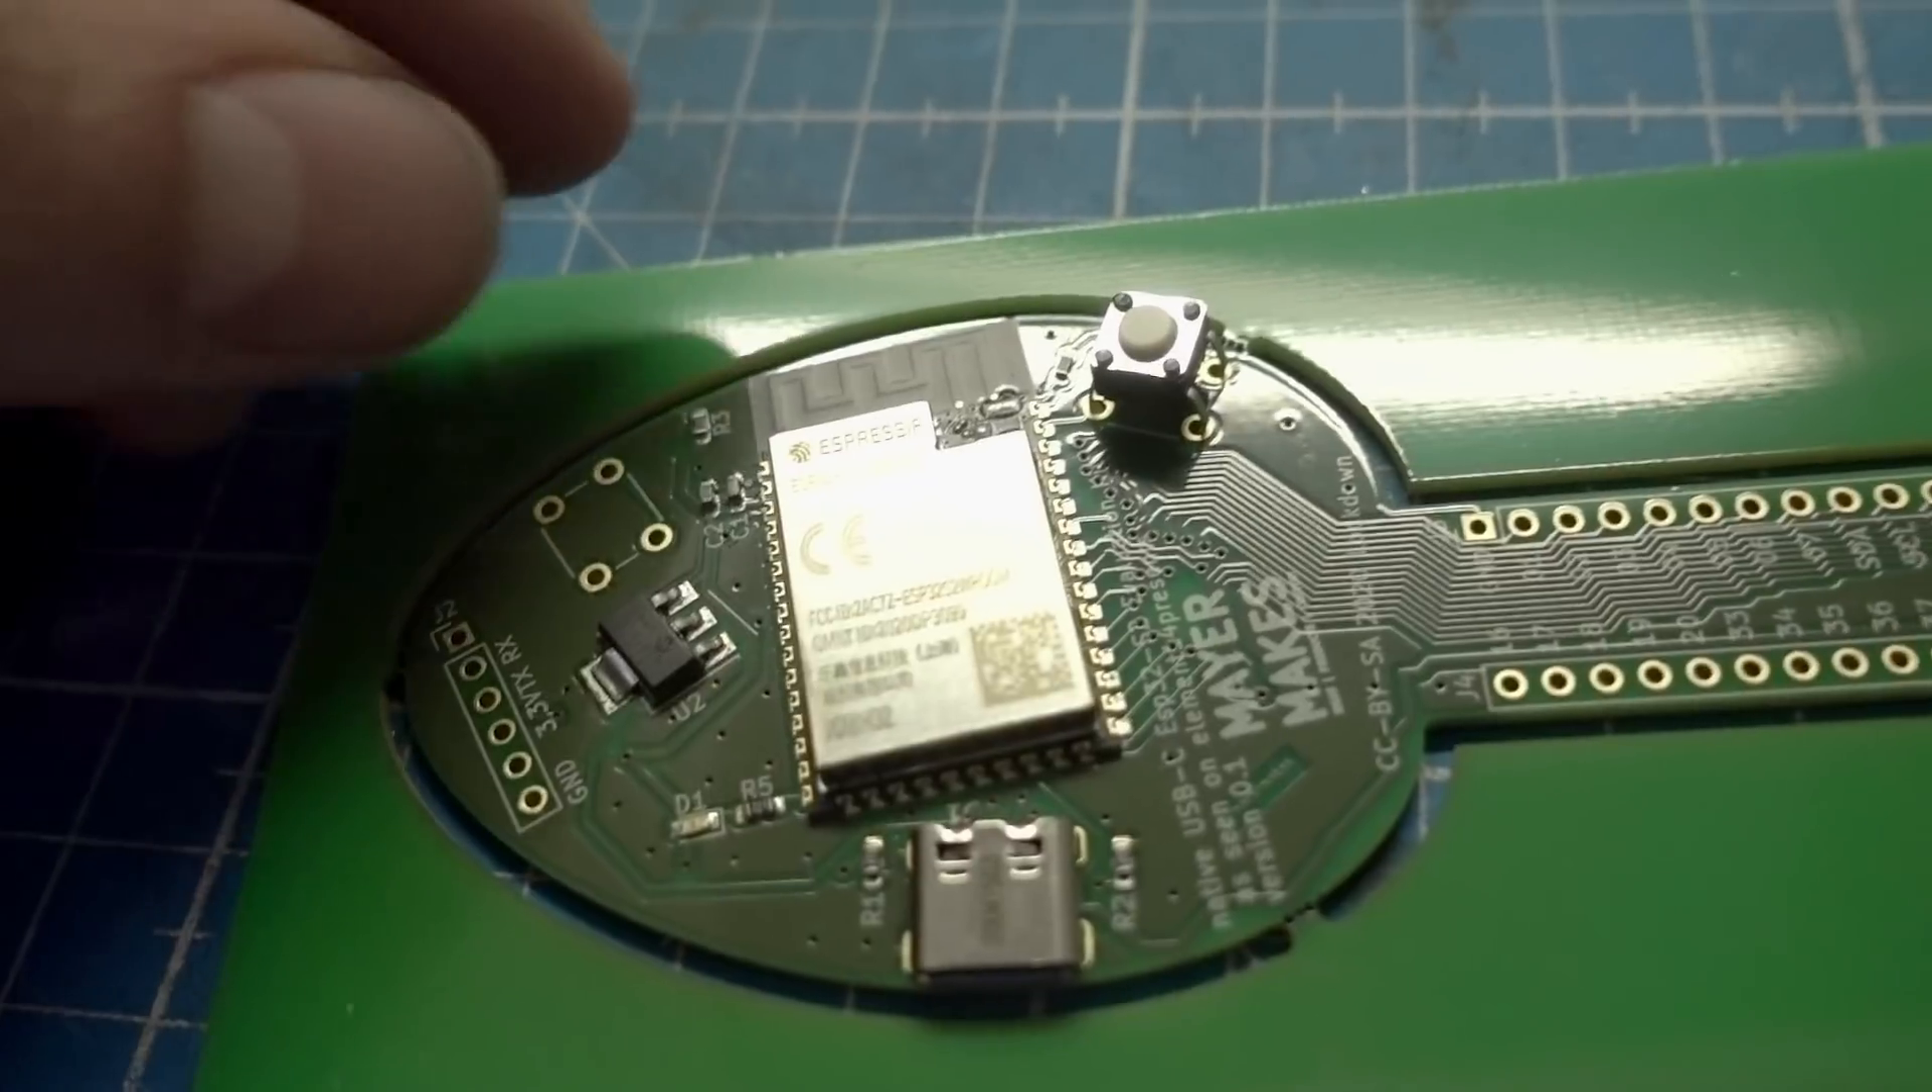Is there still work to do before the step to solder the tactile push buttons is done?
Yes.